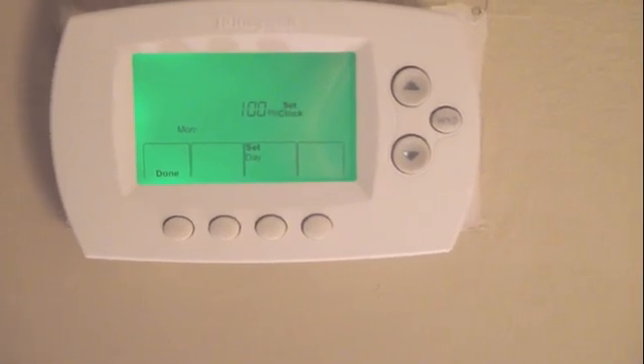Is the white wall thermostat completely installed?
Yes.